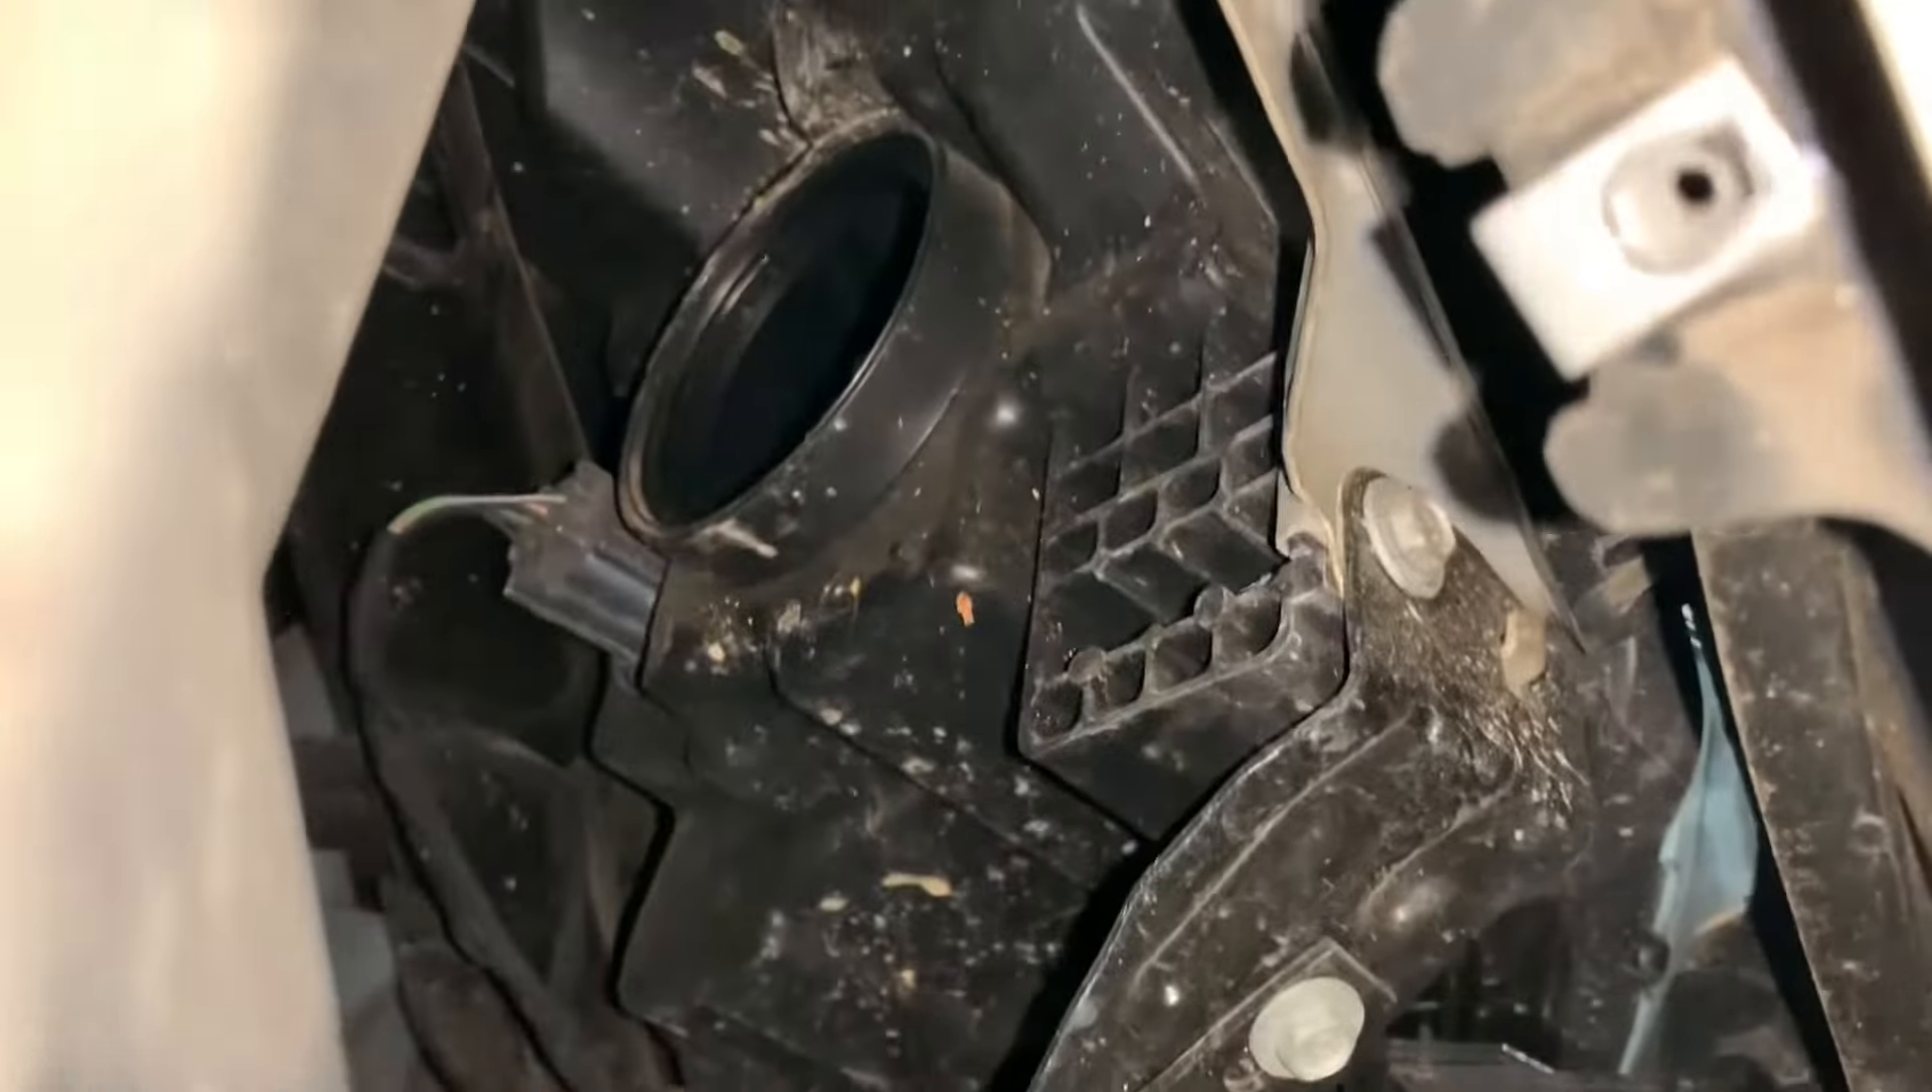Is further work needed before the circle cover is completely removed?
No.